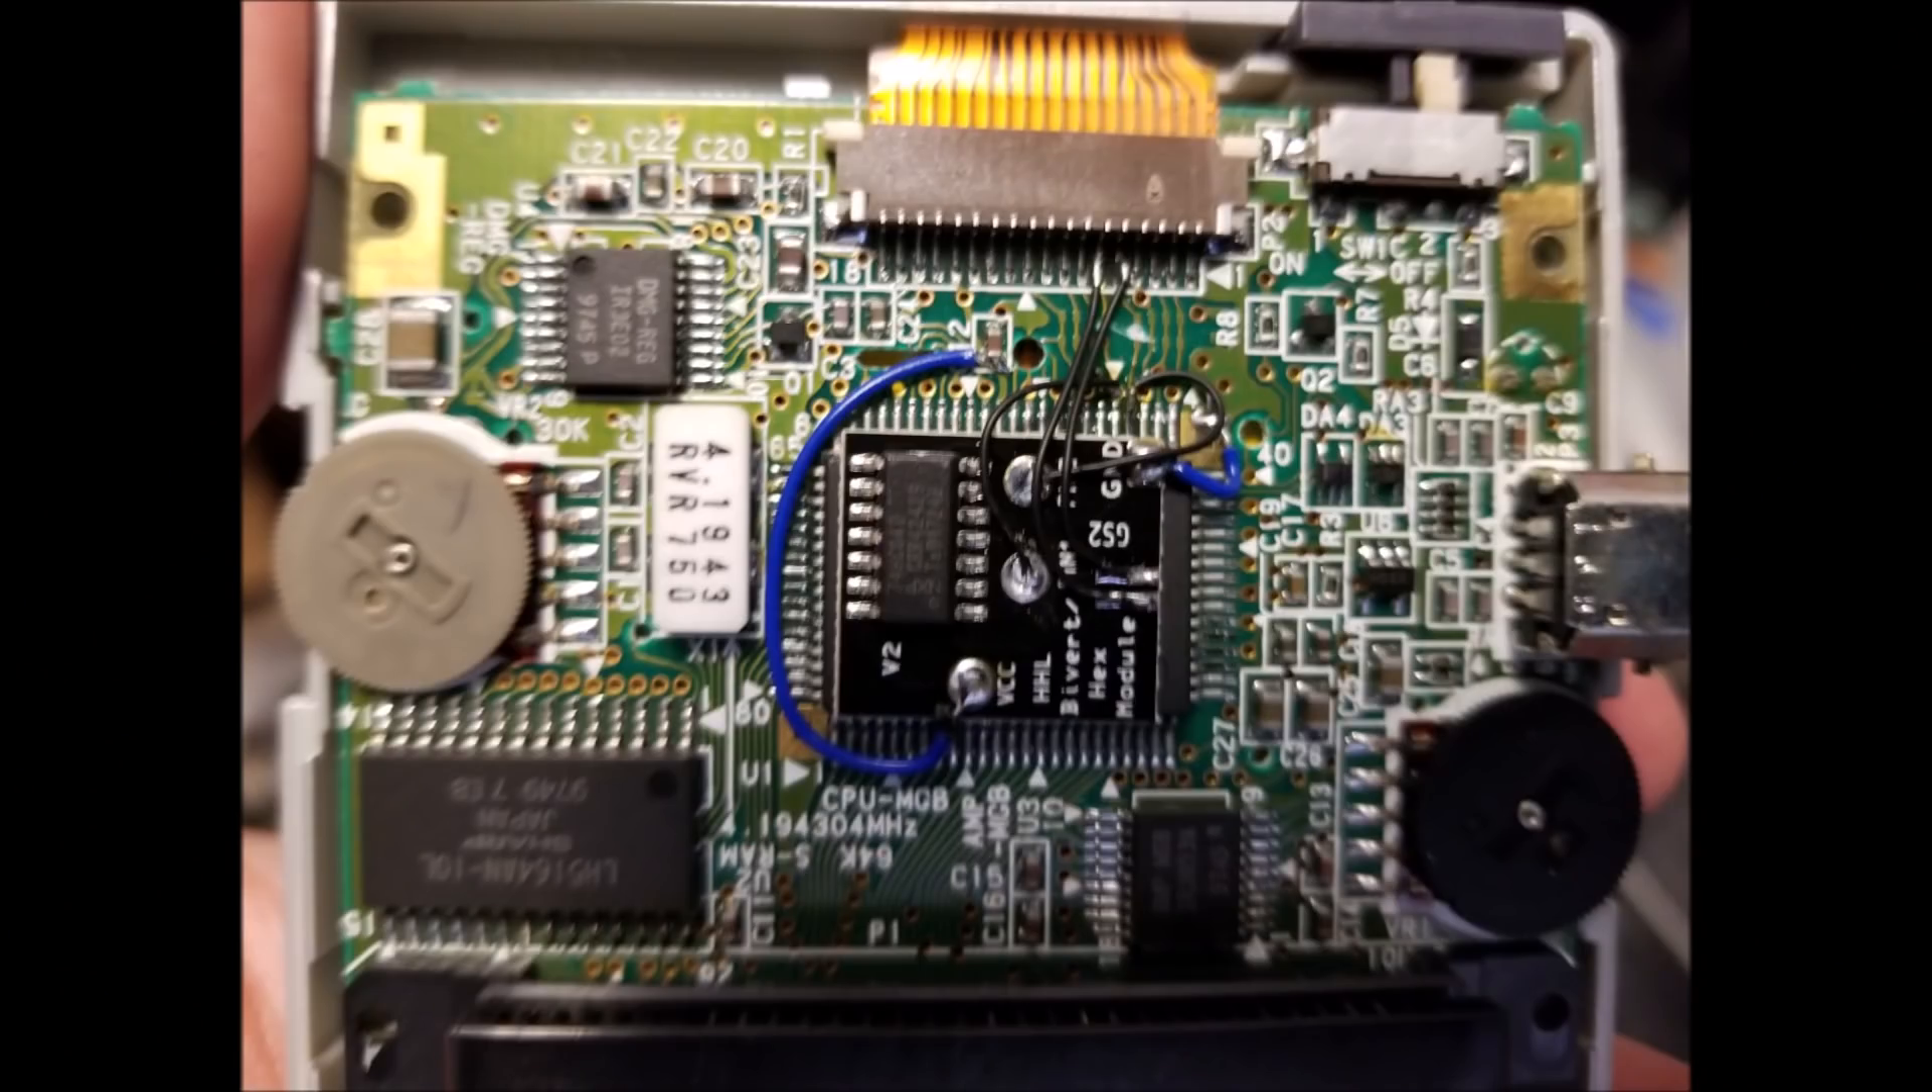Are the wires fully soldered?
Yes.